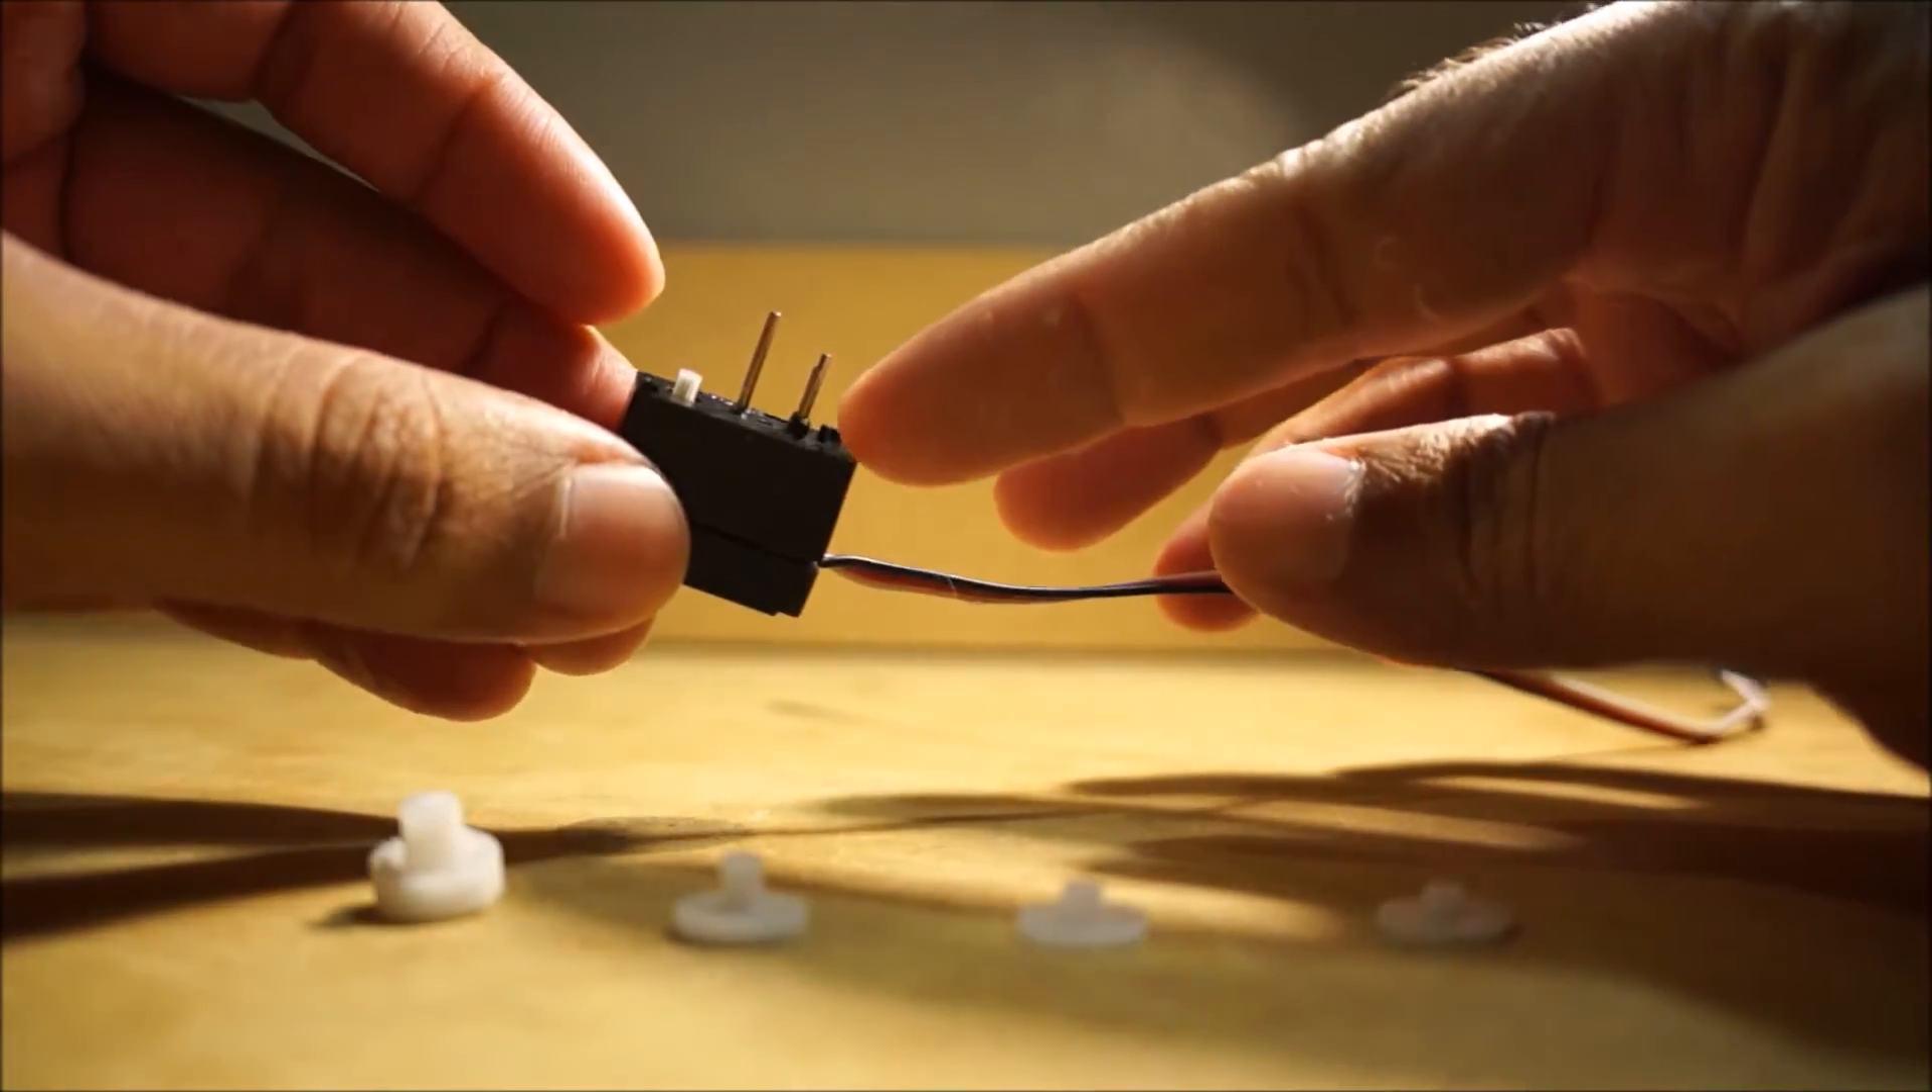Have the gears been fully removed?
Yes.